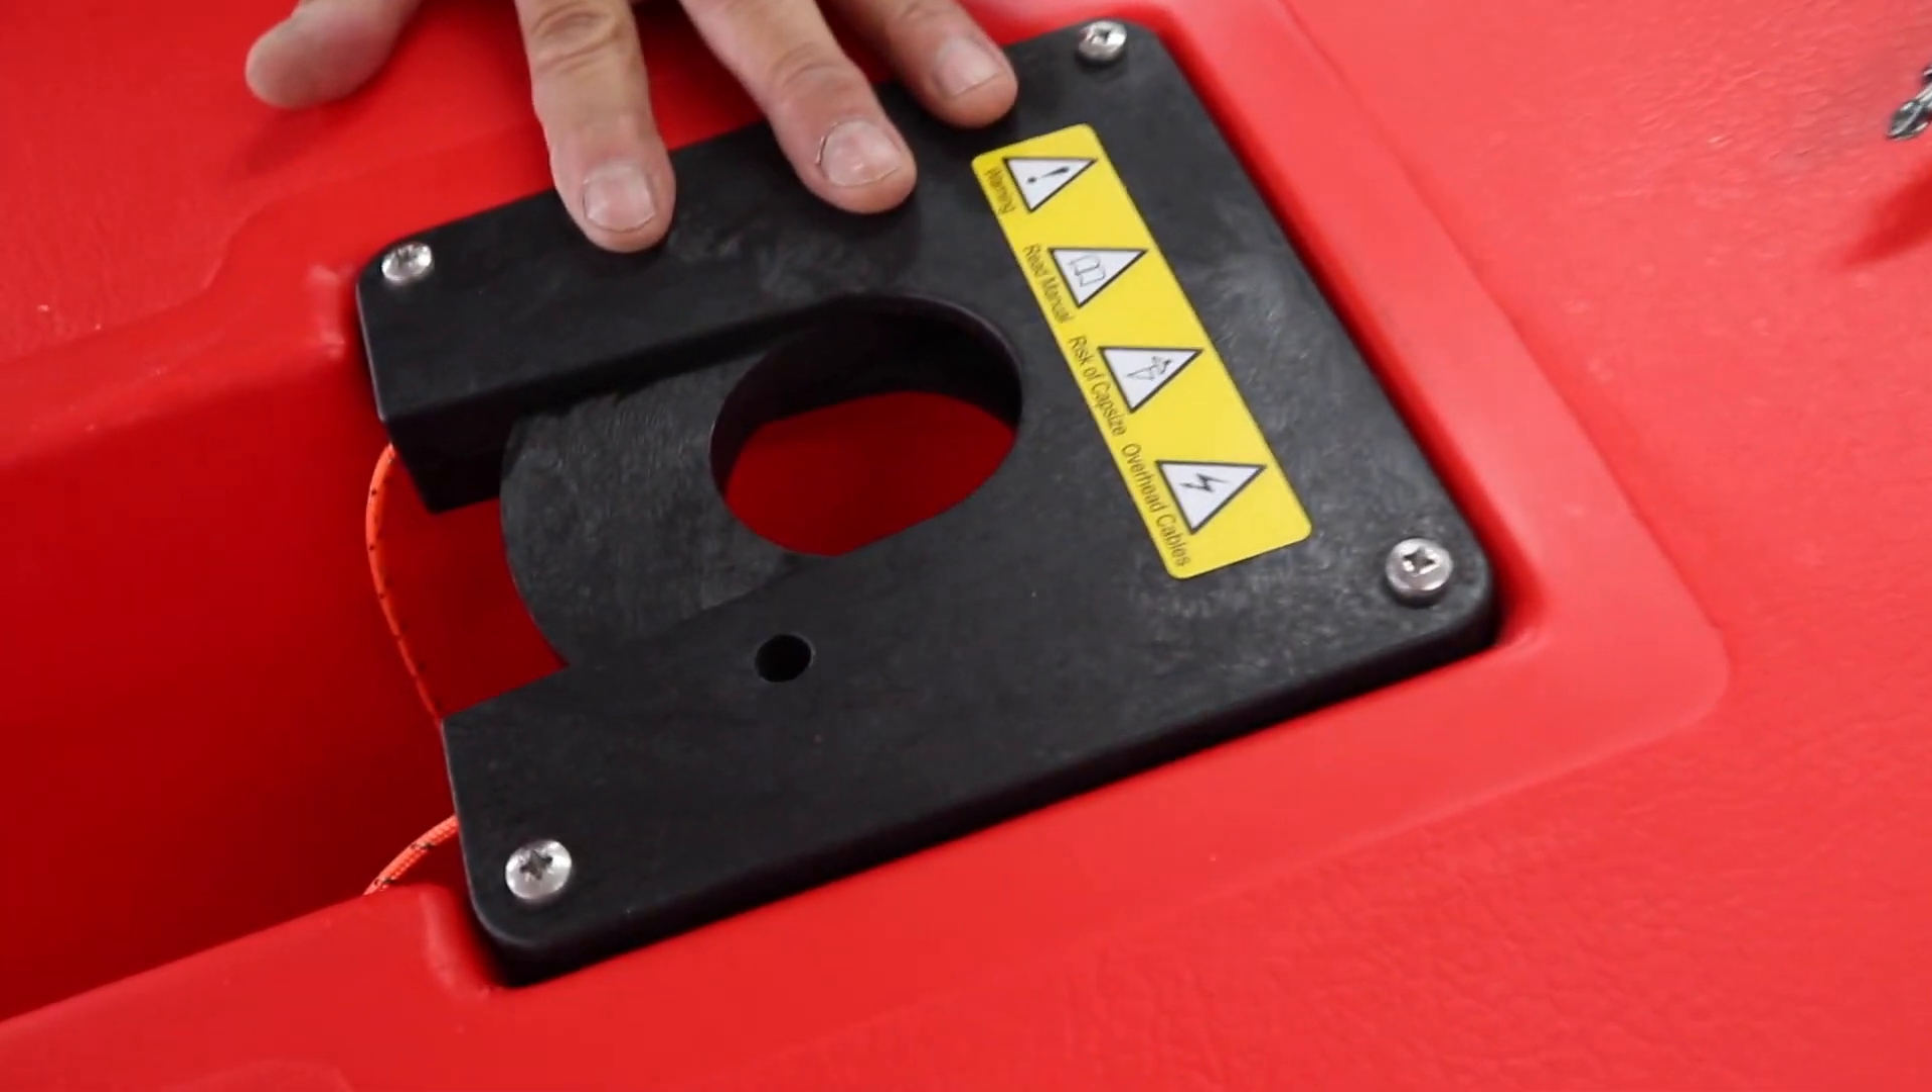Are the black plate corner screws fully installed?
Yes.